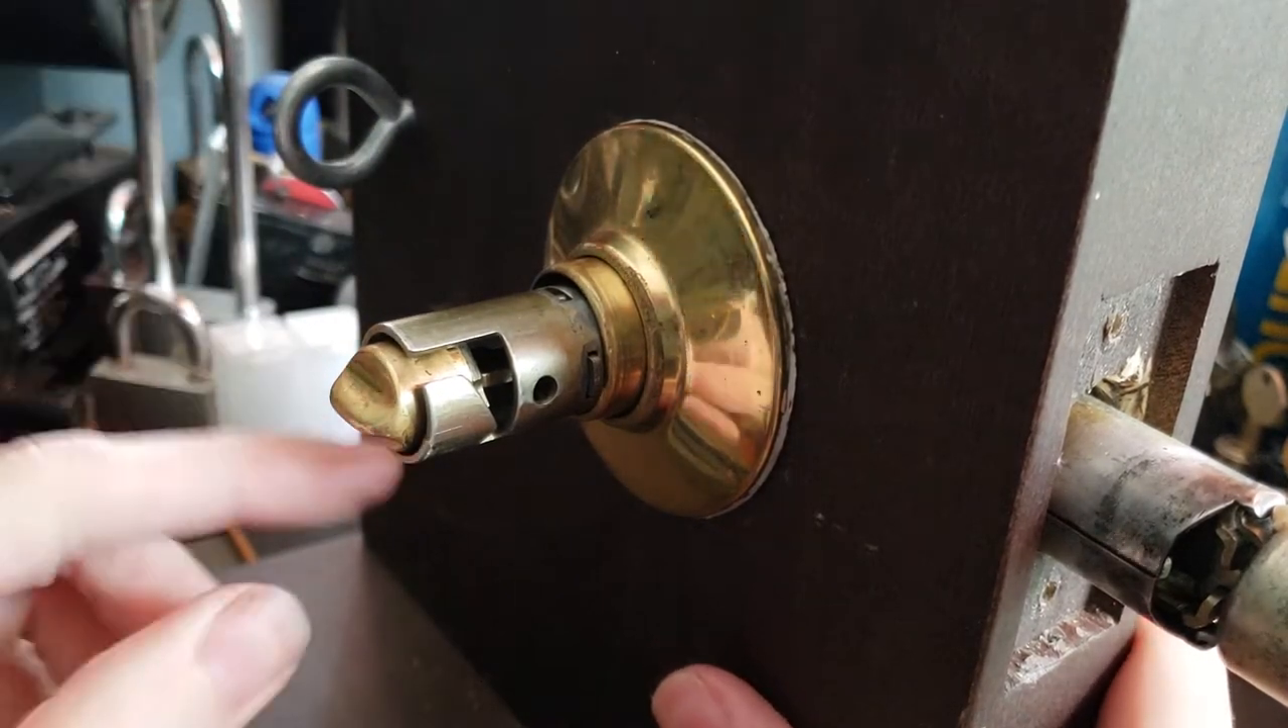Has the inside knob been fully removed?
Yes.